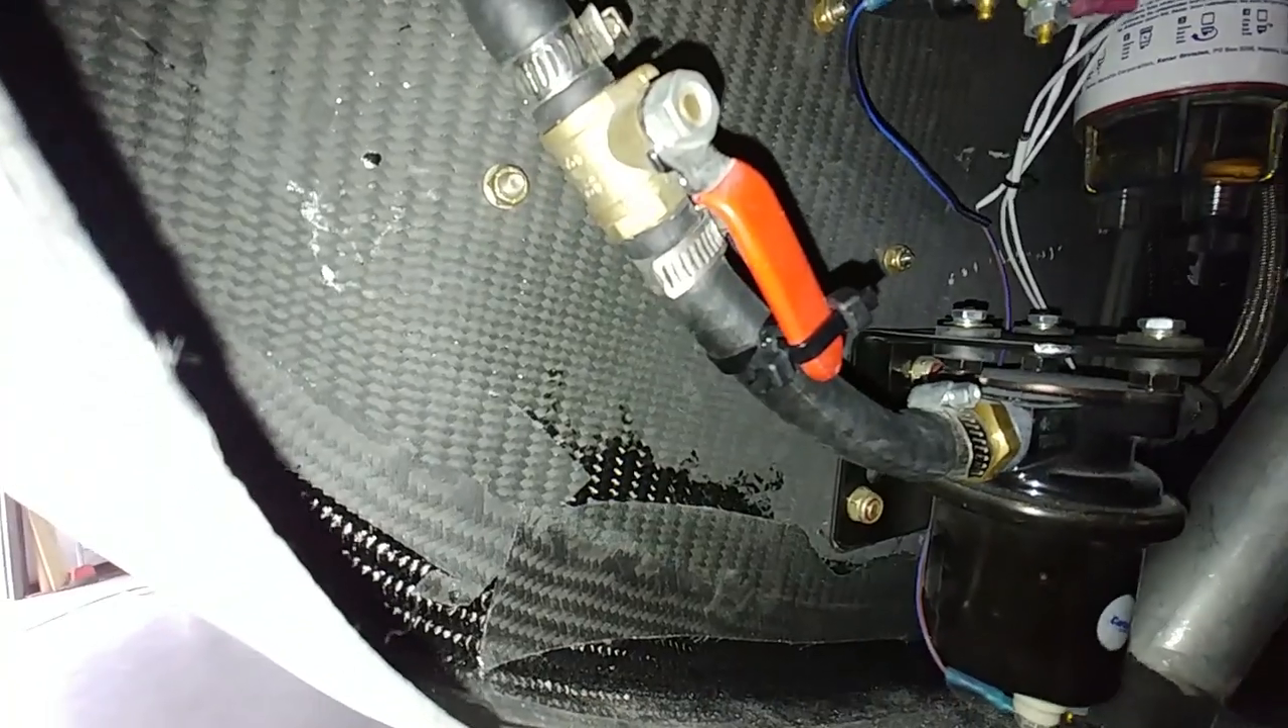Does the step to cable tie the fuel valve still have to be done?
No.